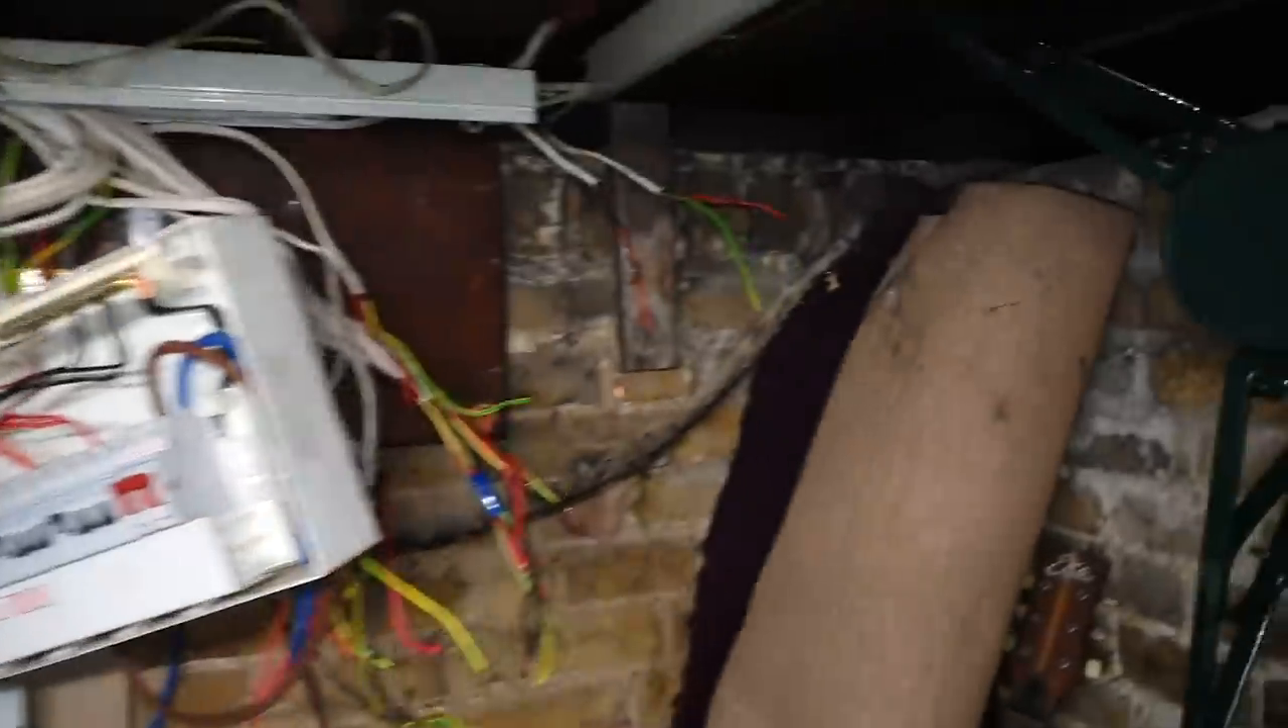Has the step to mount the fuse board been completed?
No.